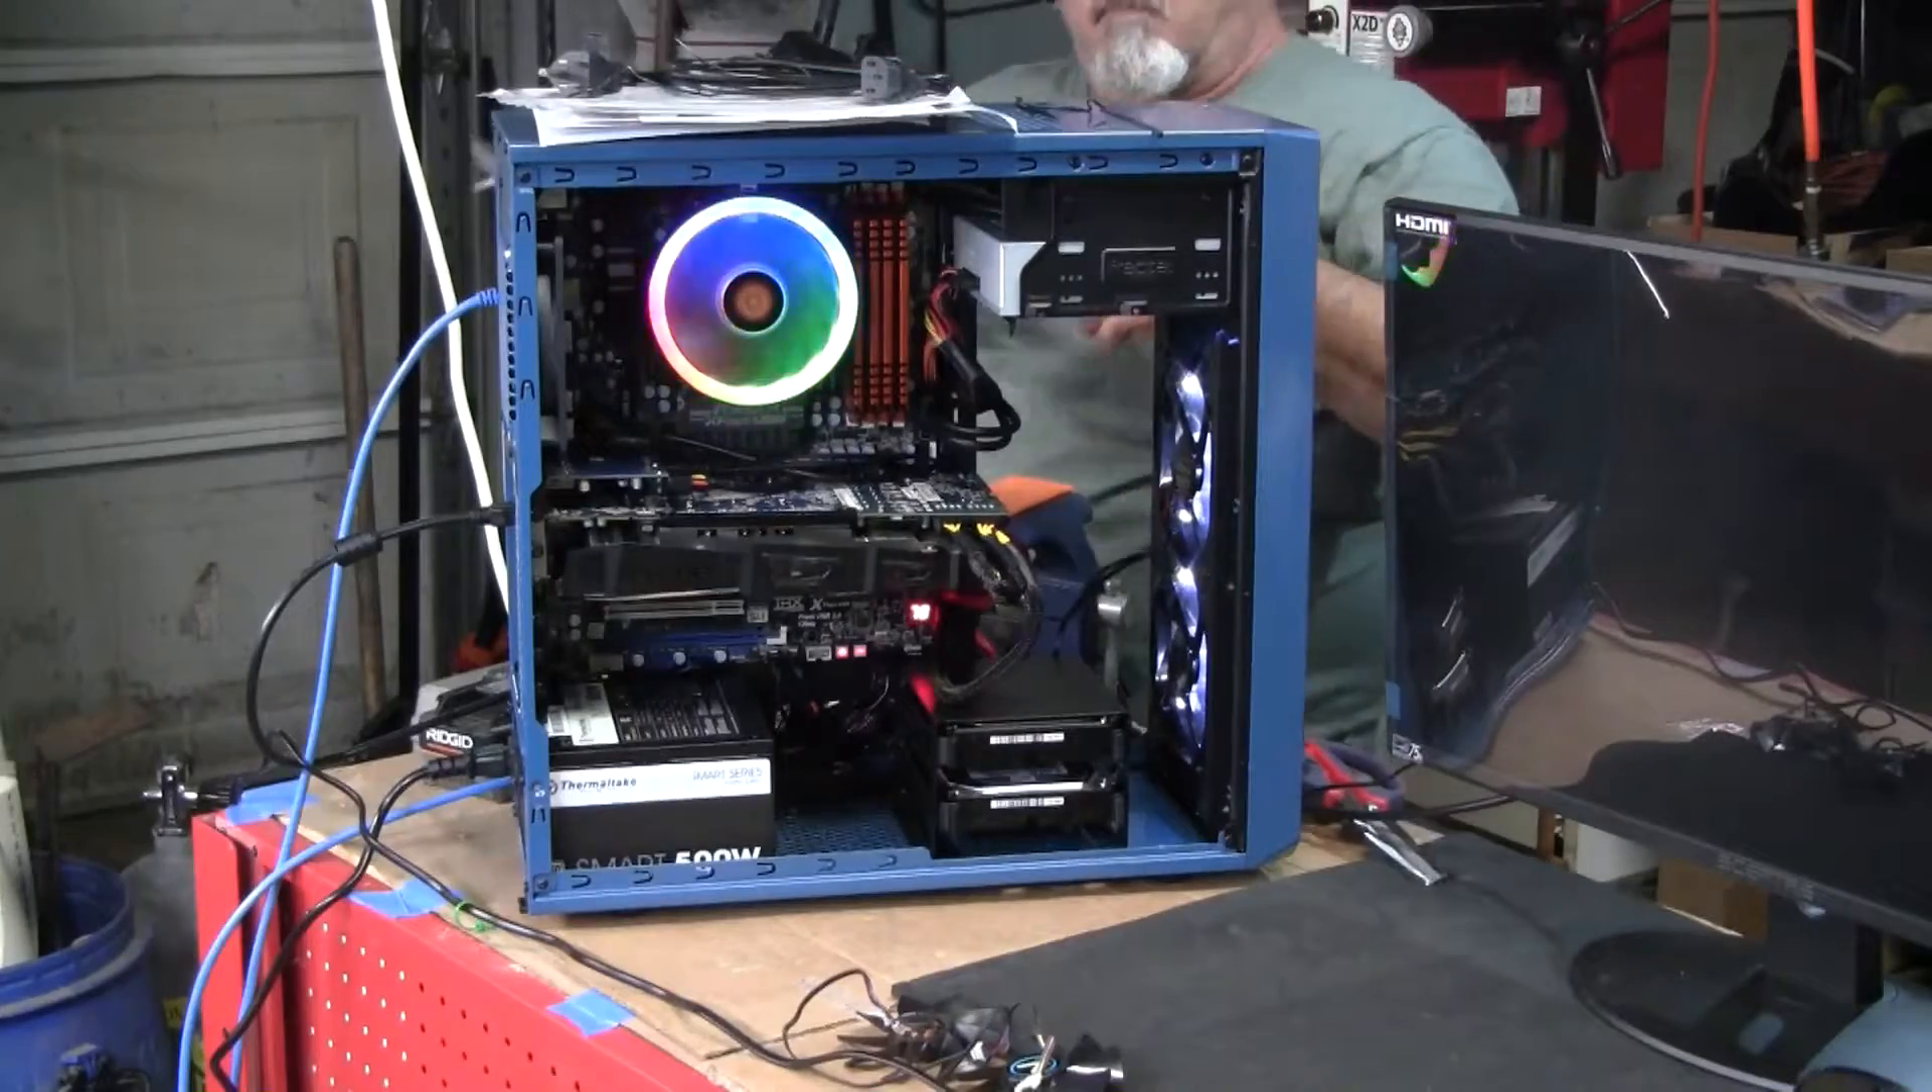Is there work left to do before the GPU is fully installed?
No.